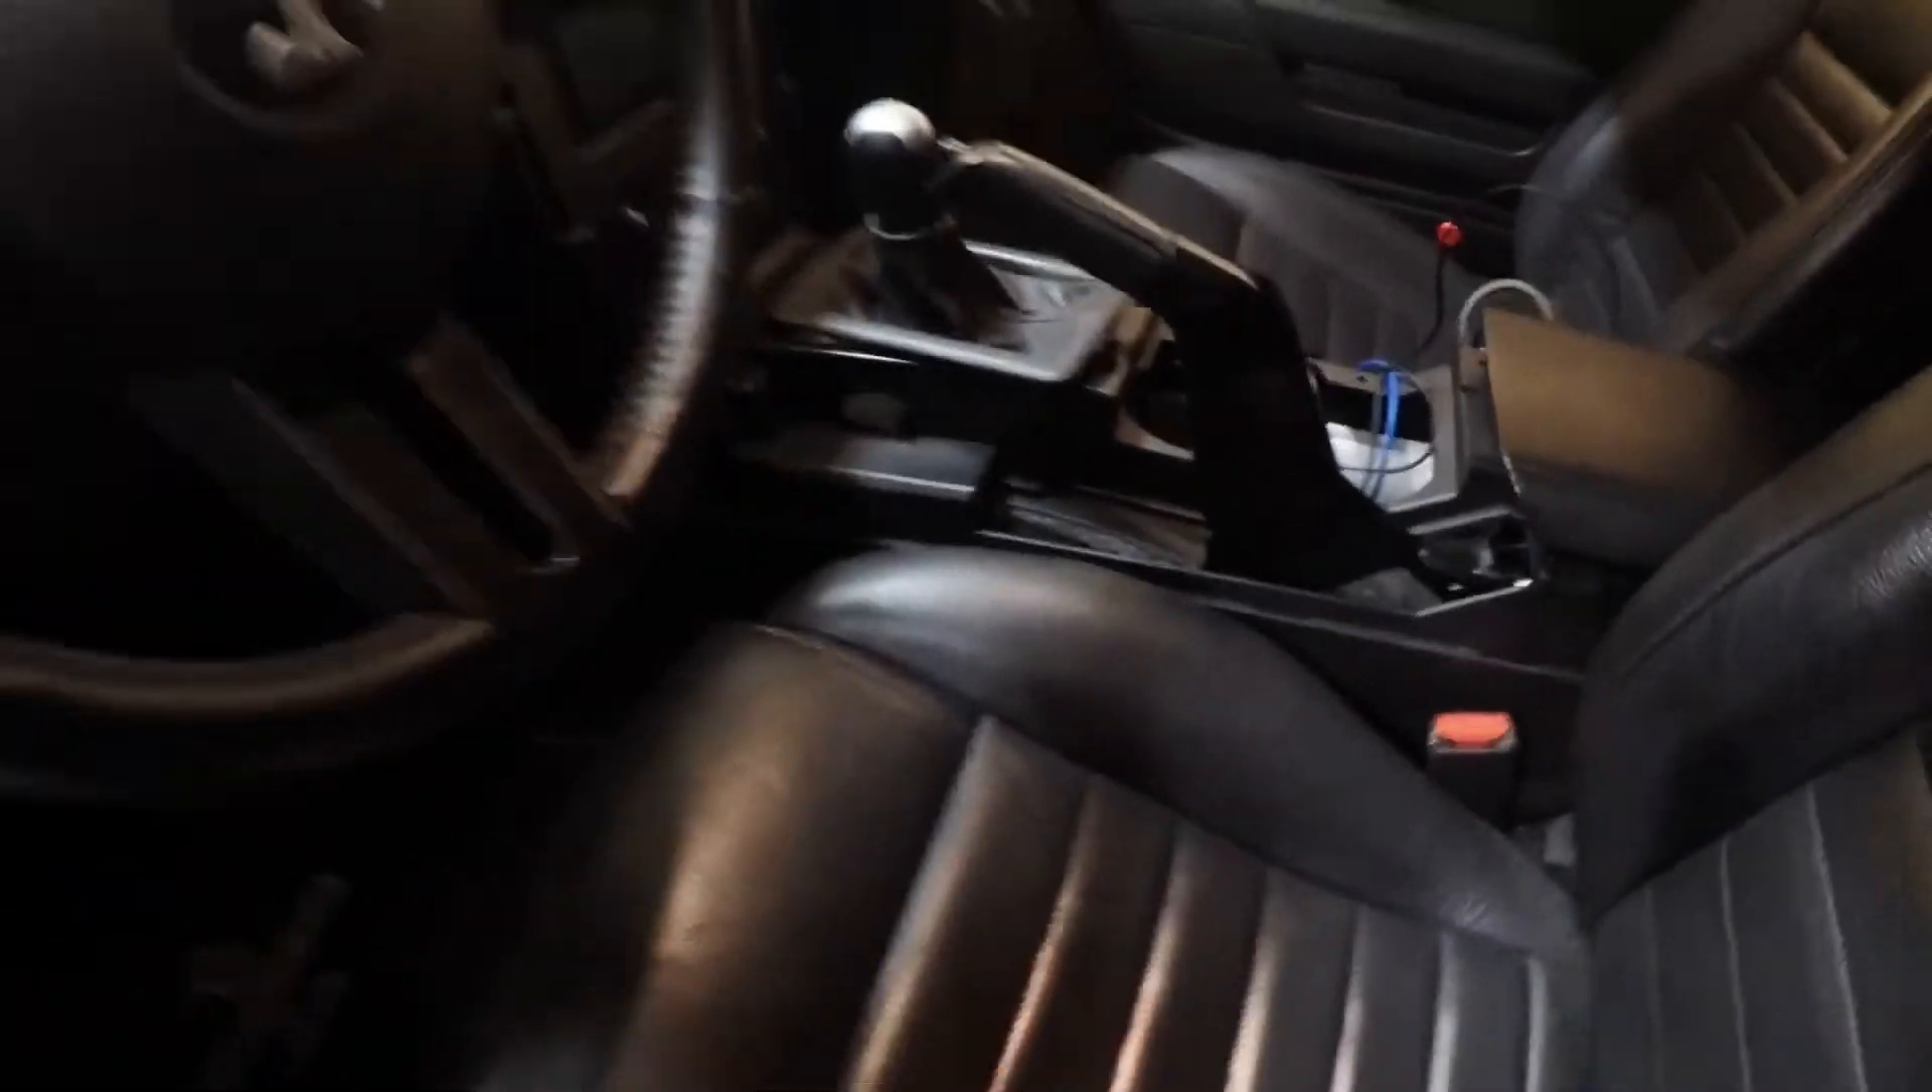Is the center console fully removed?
No.